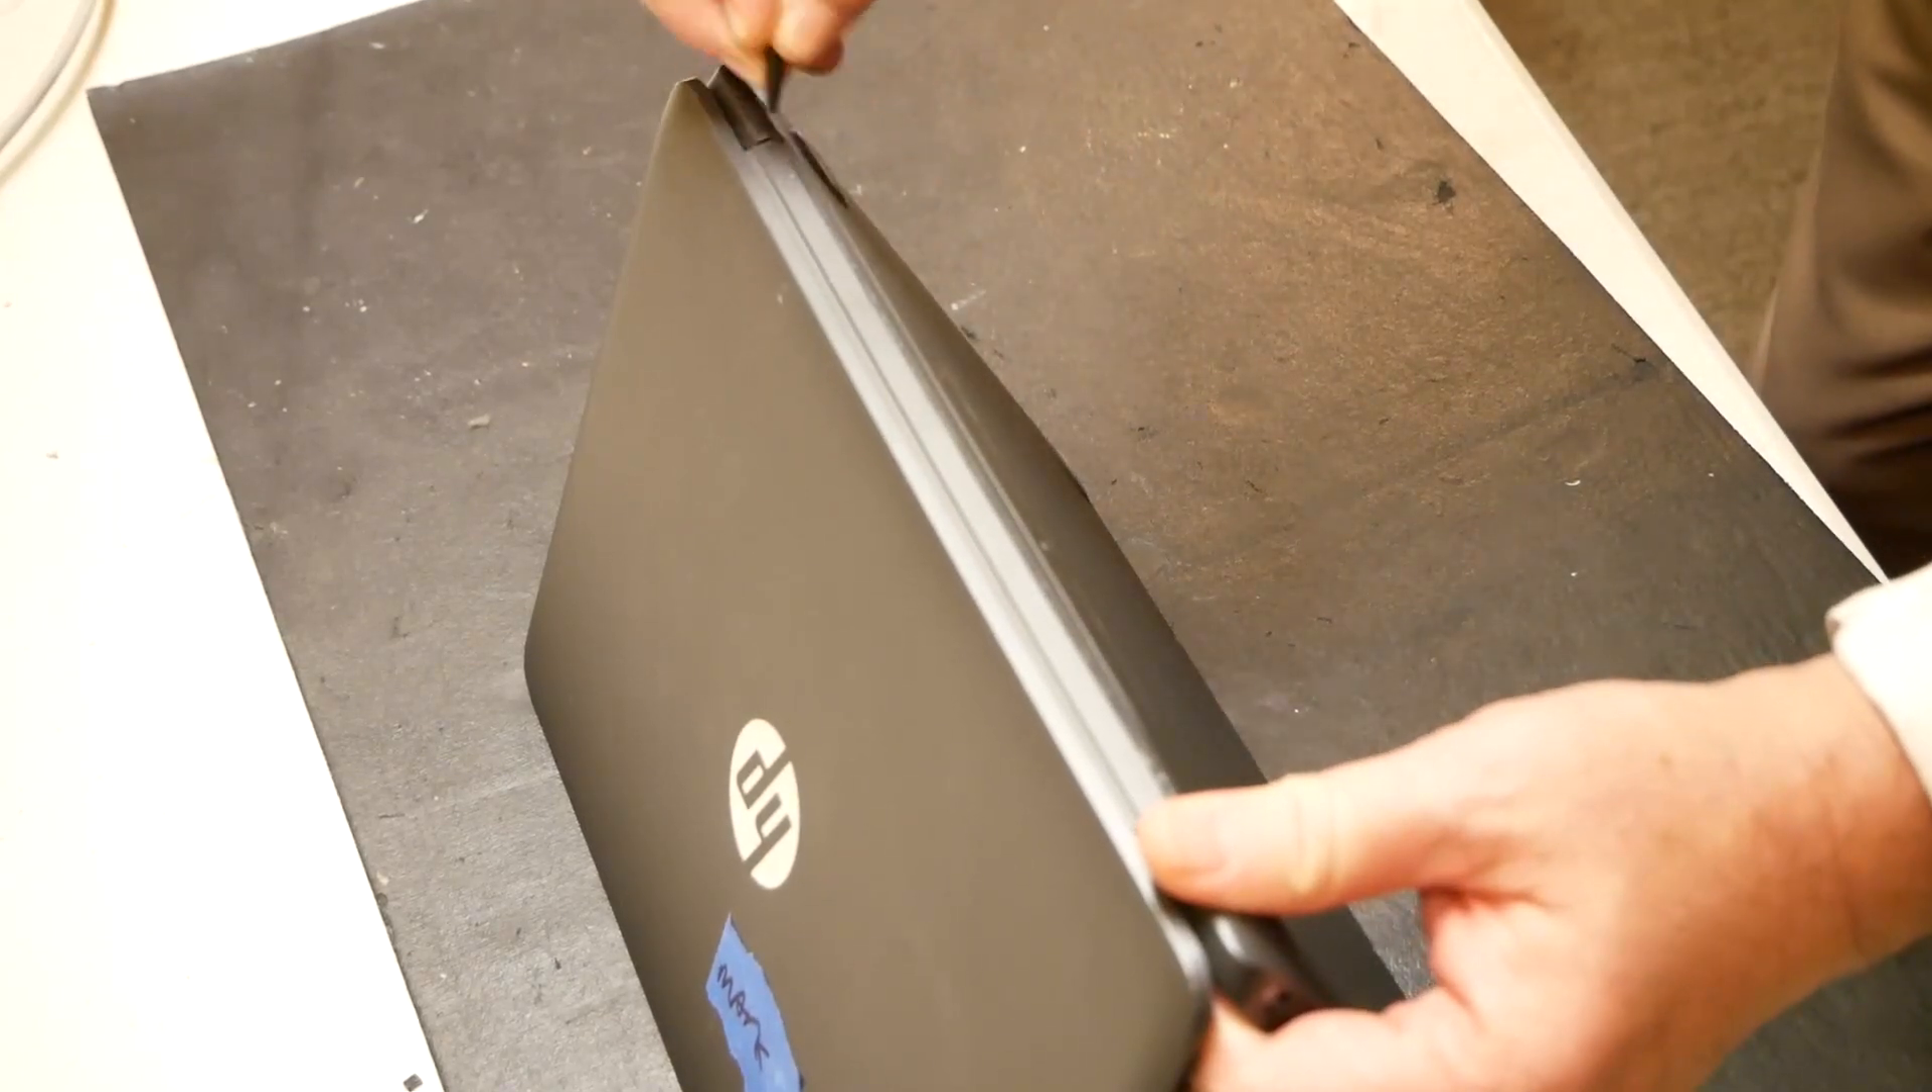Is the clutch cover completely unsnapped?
No.